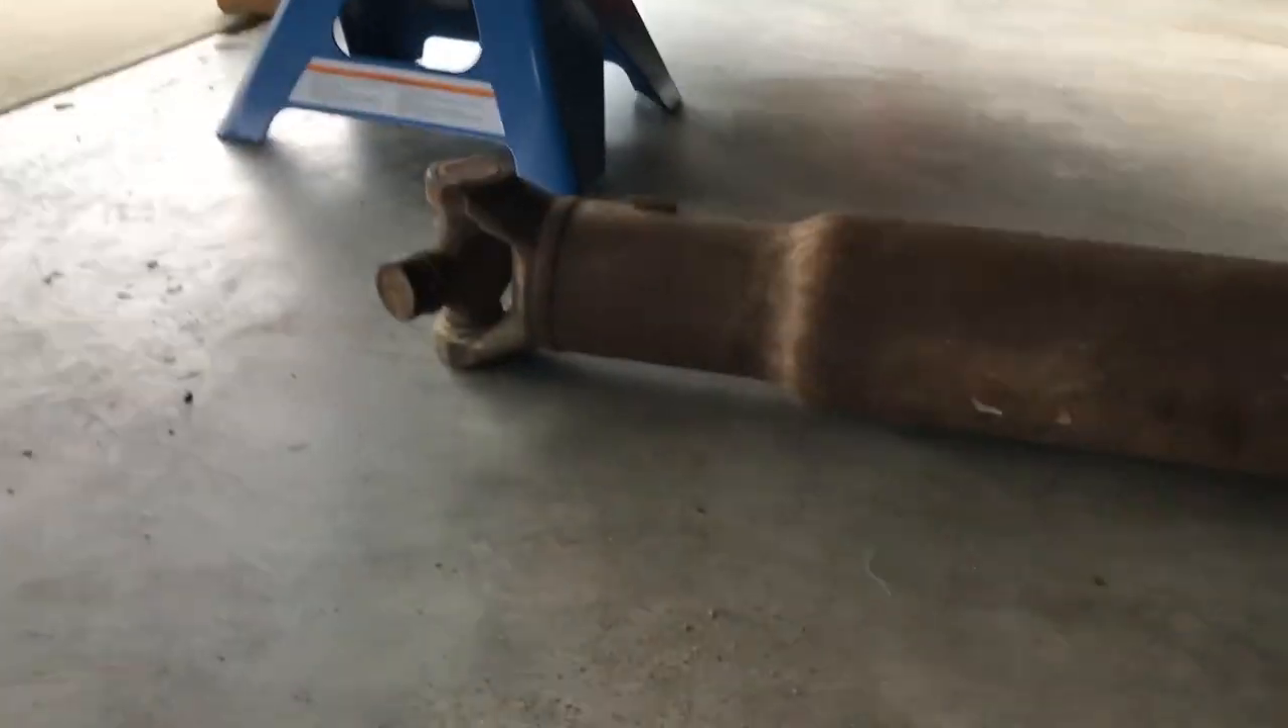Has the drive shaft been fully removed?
Yes.